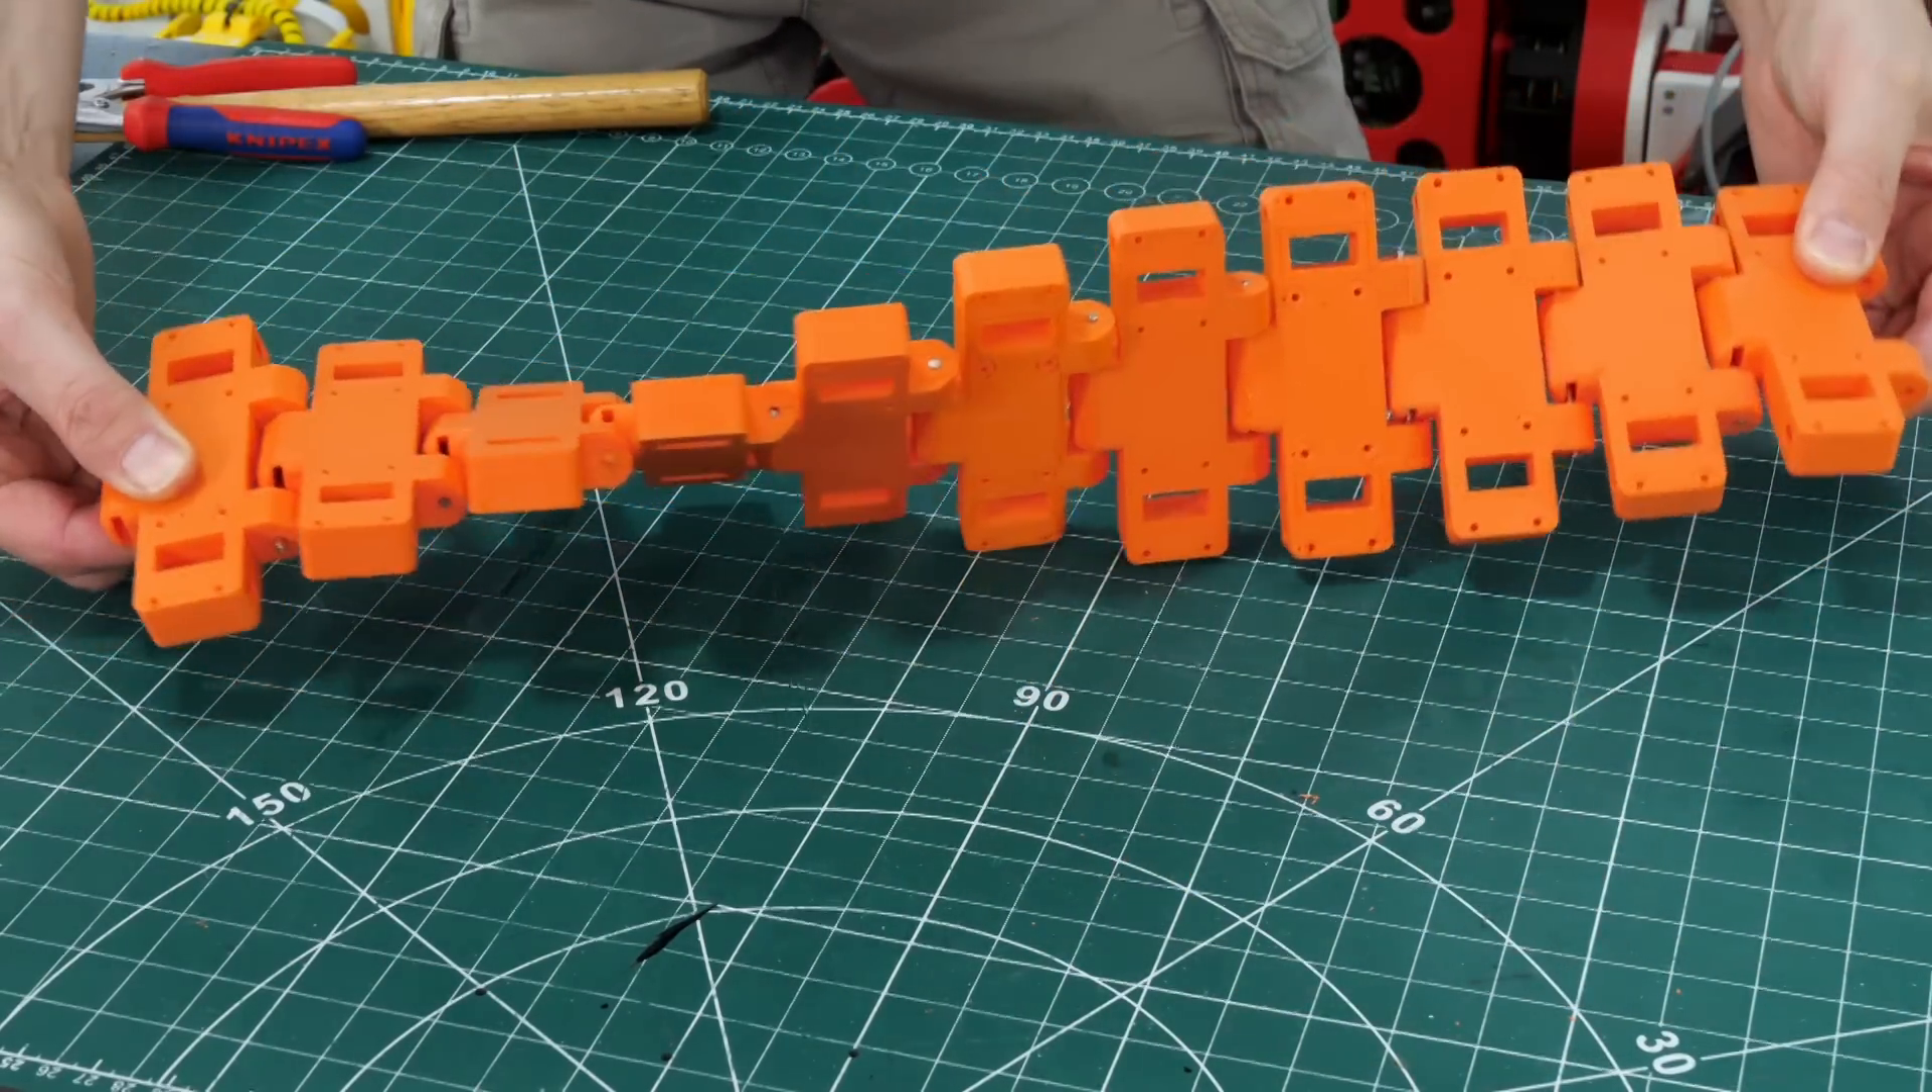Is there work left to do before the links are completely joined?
No.